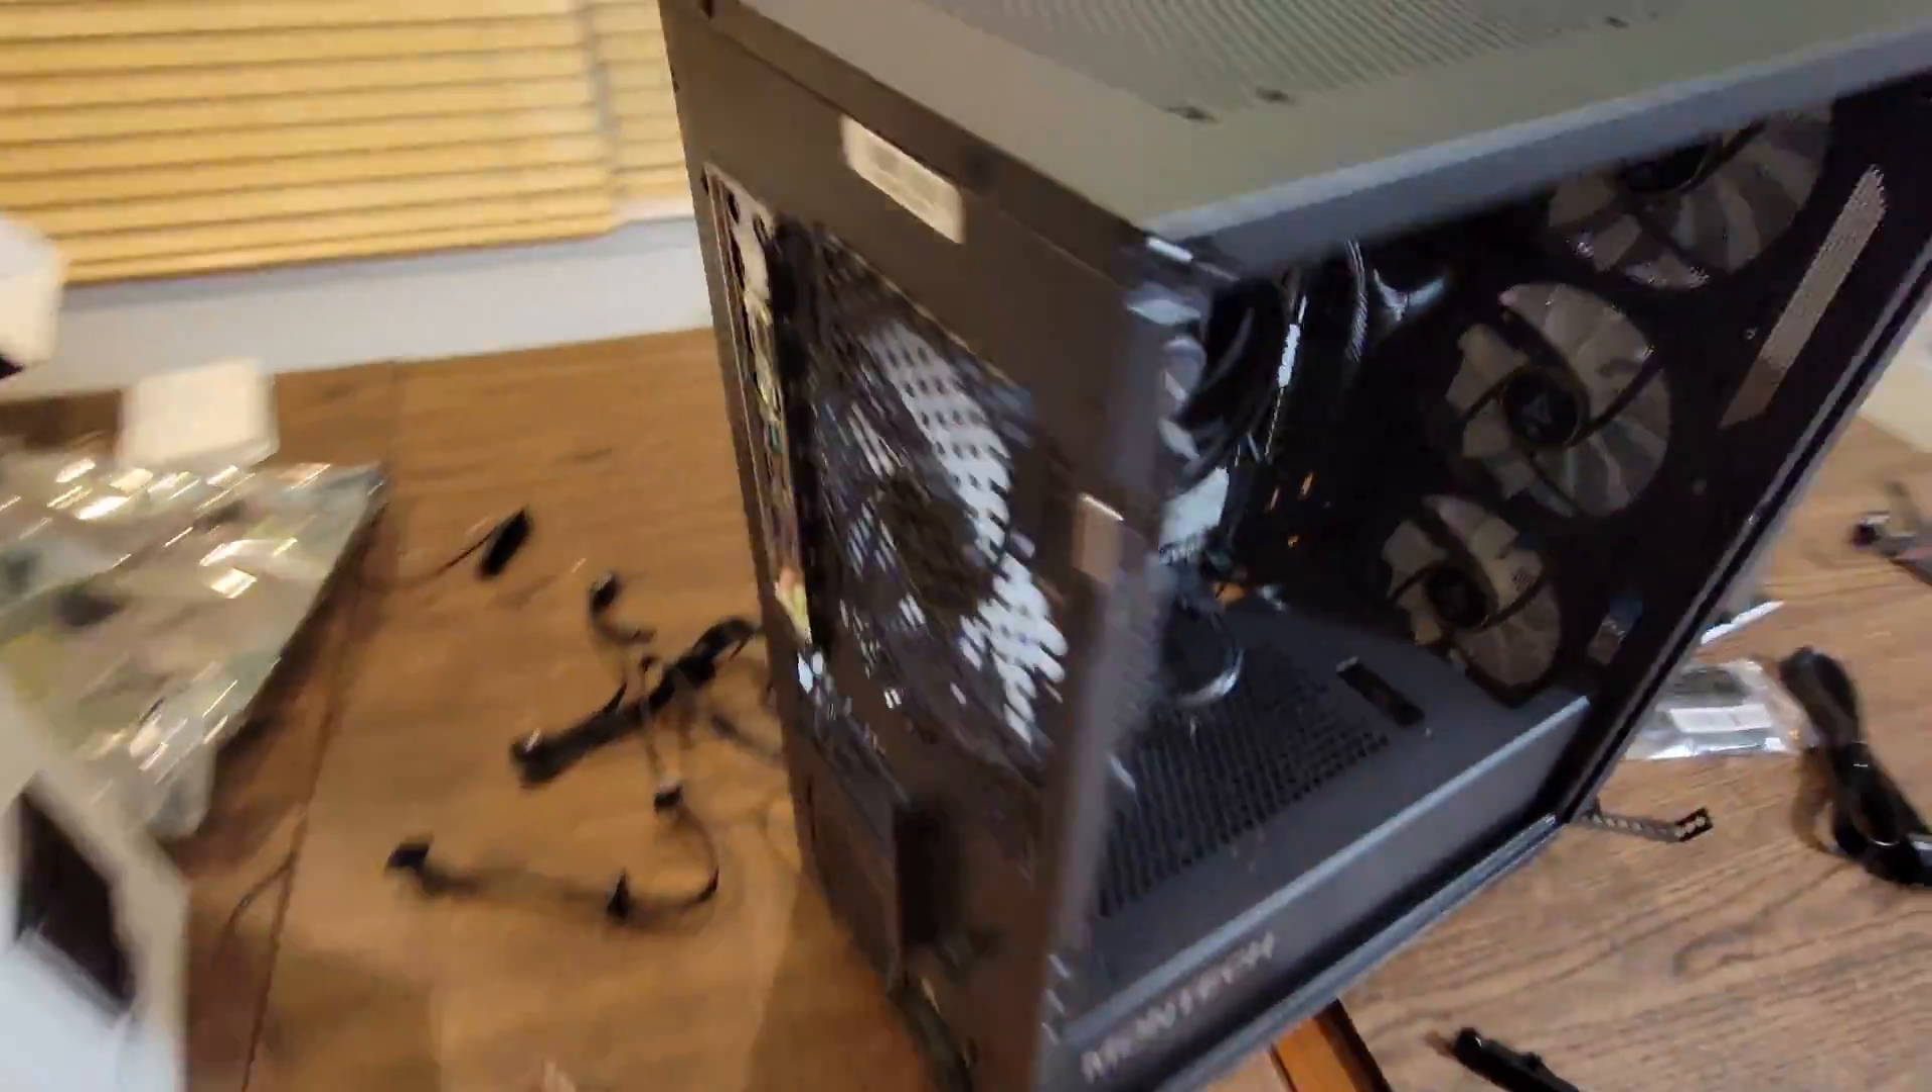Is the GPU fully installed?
No.